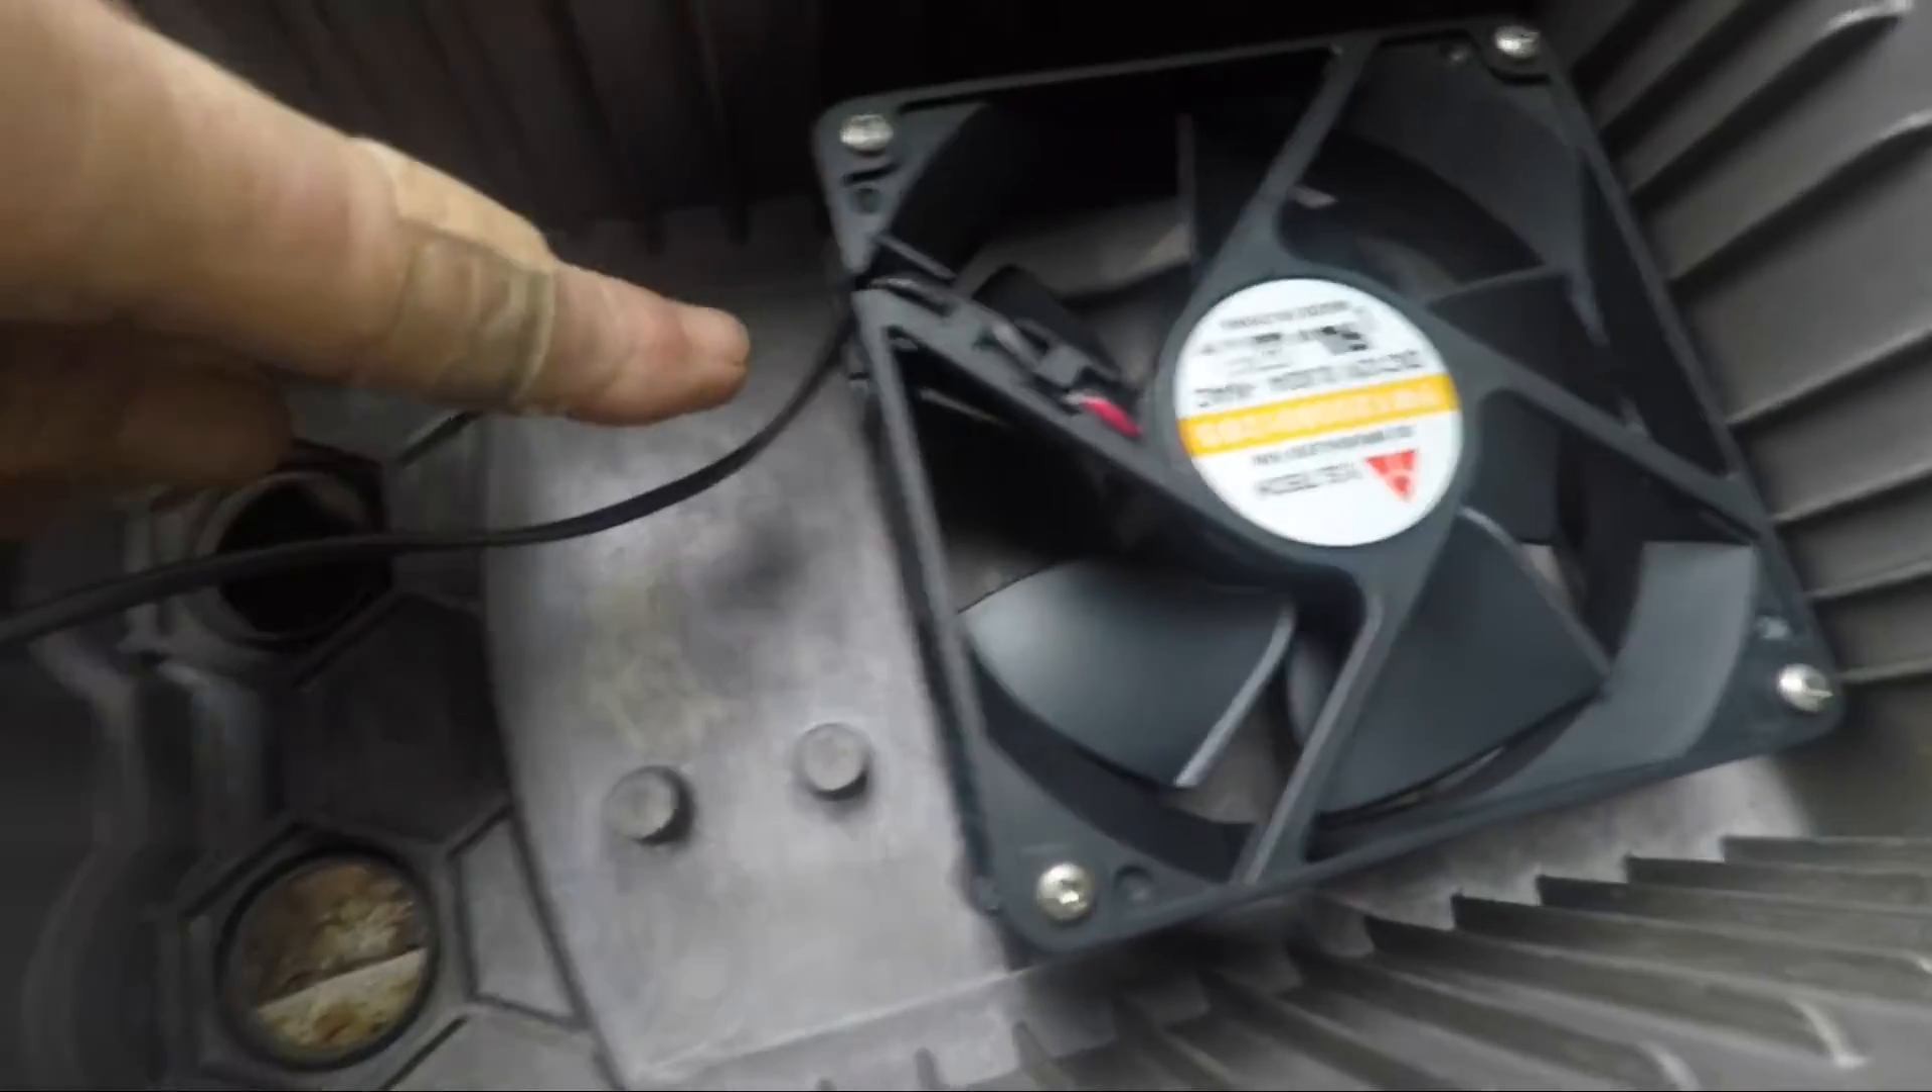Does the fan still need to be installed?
No.